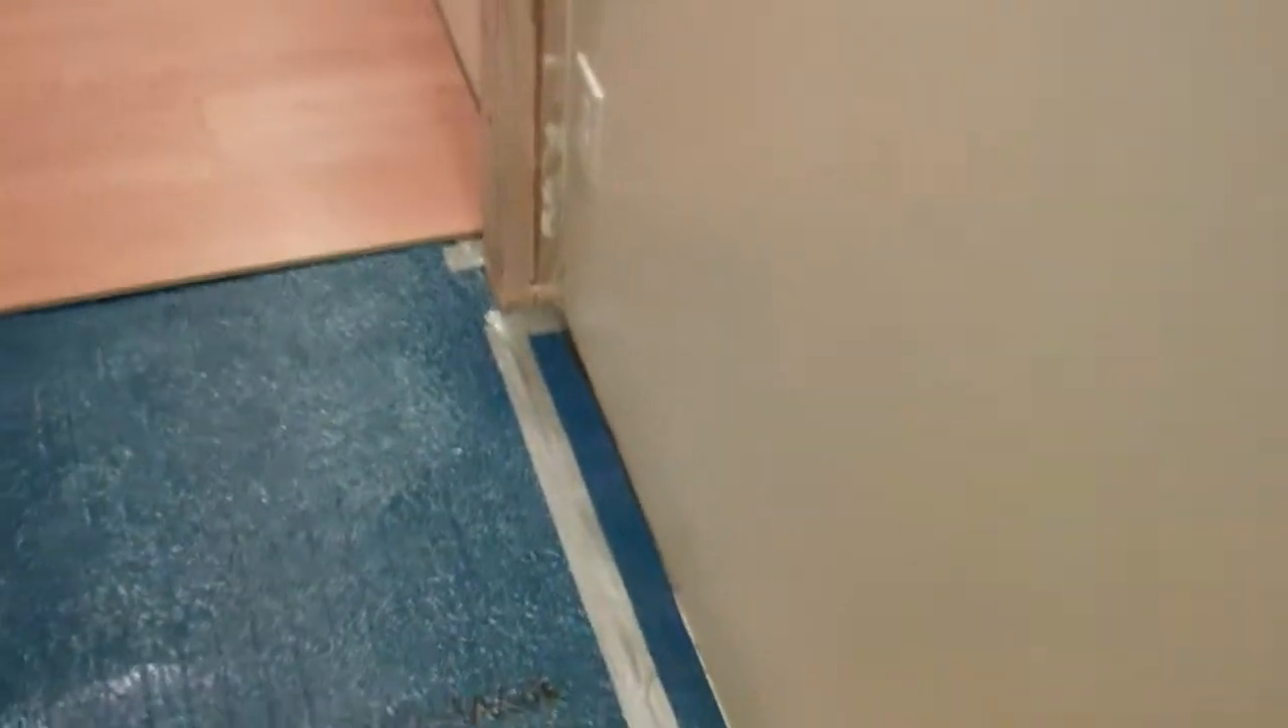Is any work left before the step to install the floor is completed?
Yes.